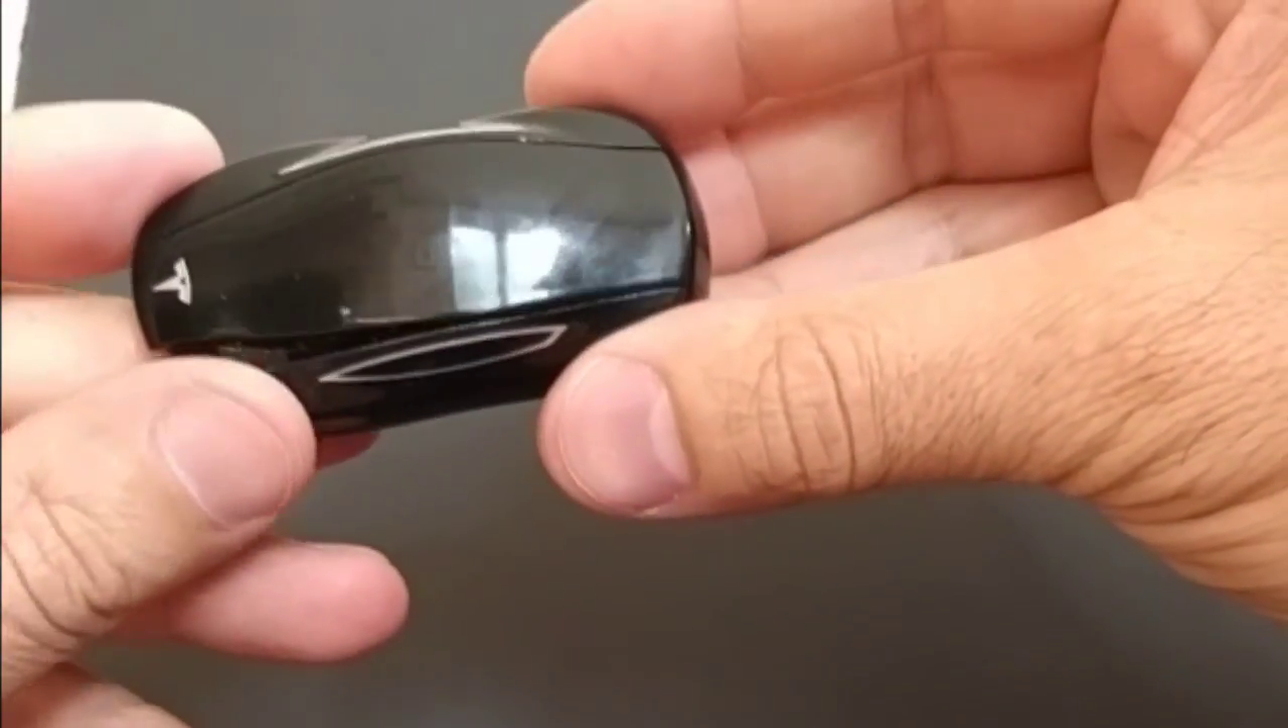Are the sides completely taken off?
No.